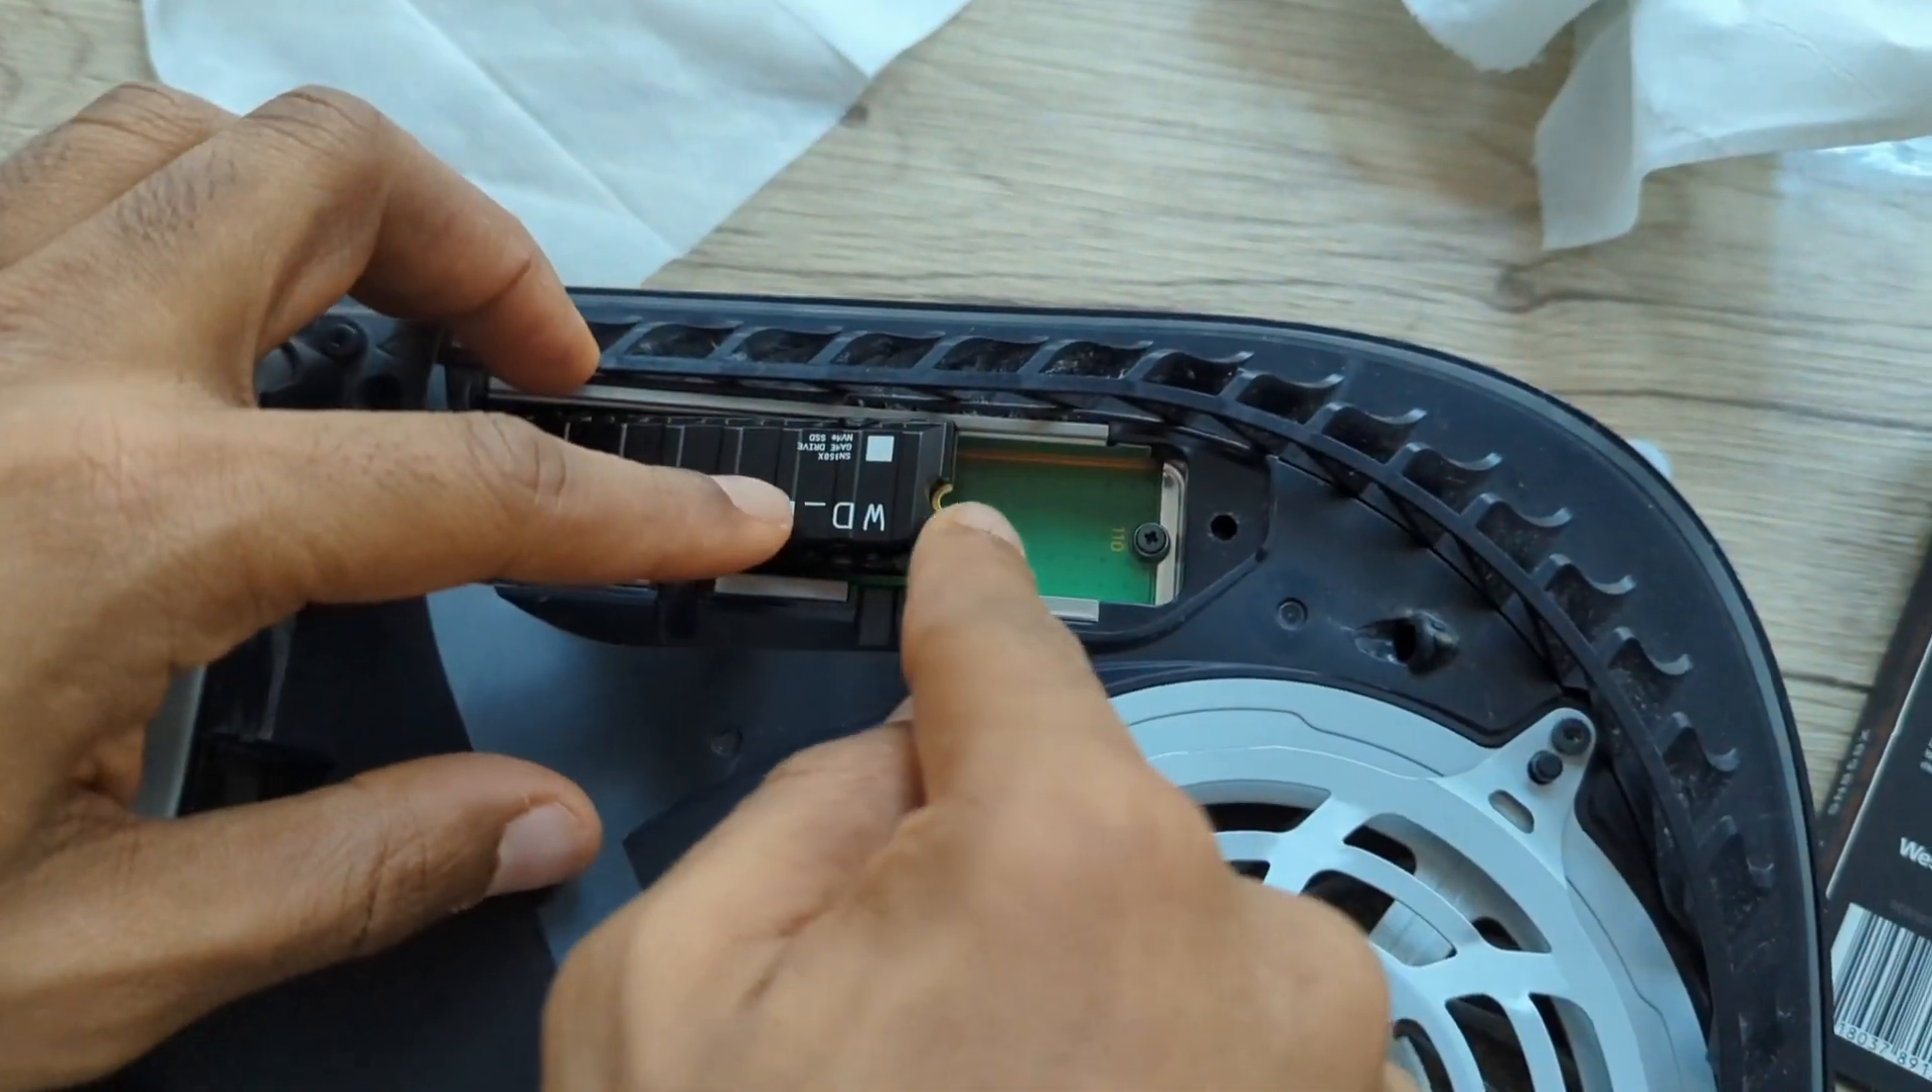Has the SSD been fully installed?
No.